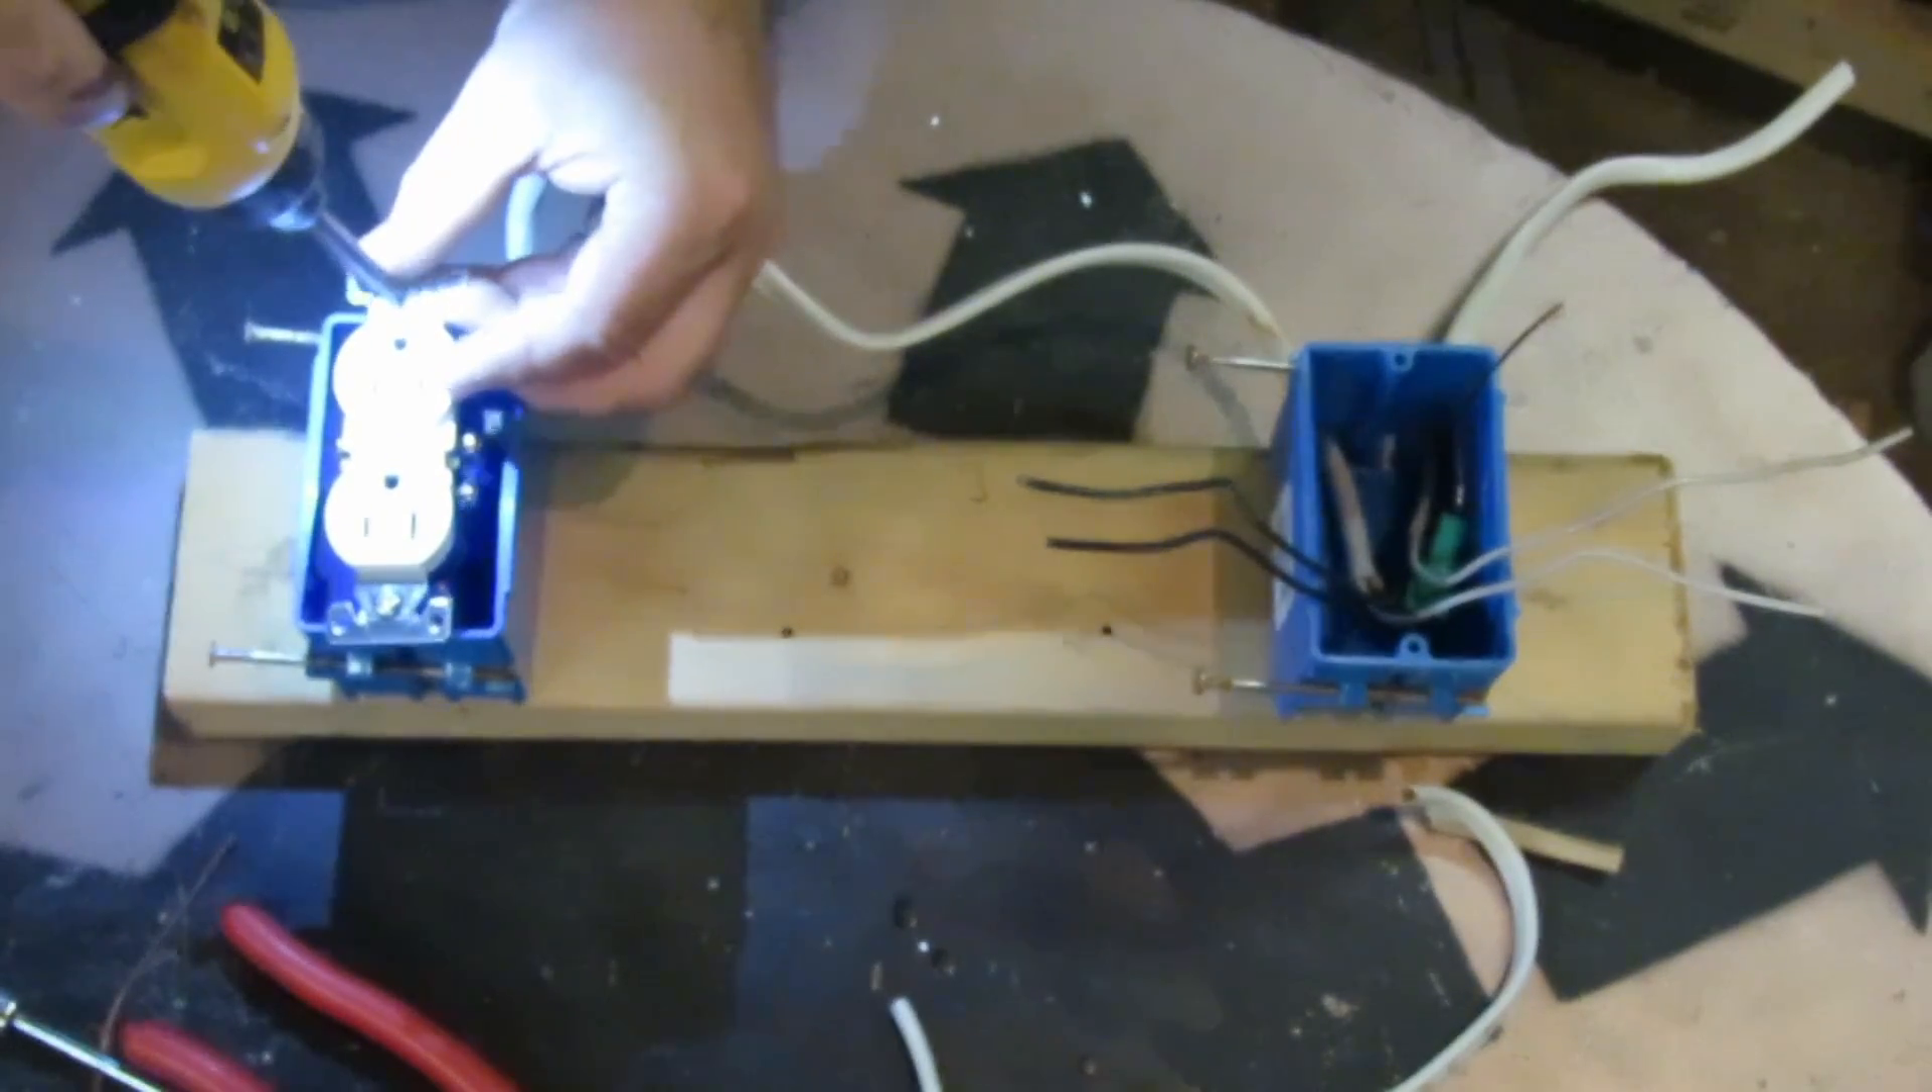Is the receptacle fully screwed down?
No.